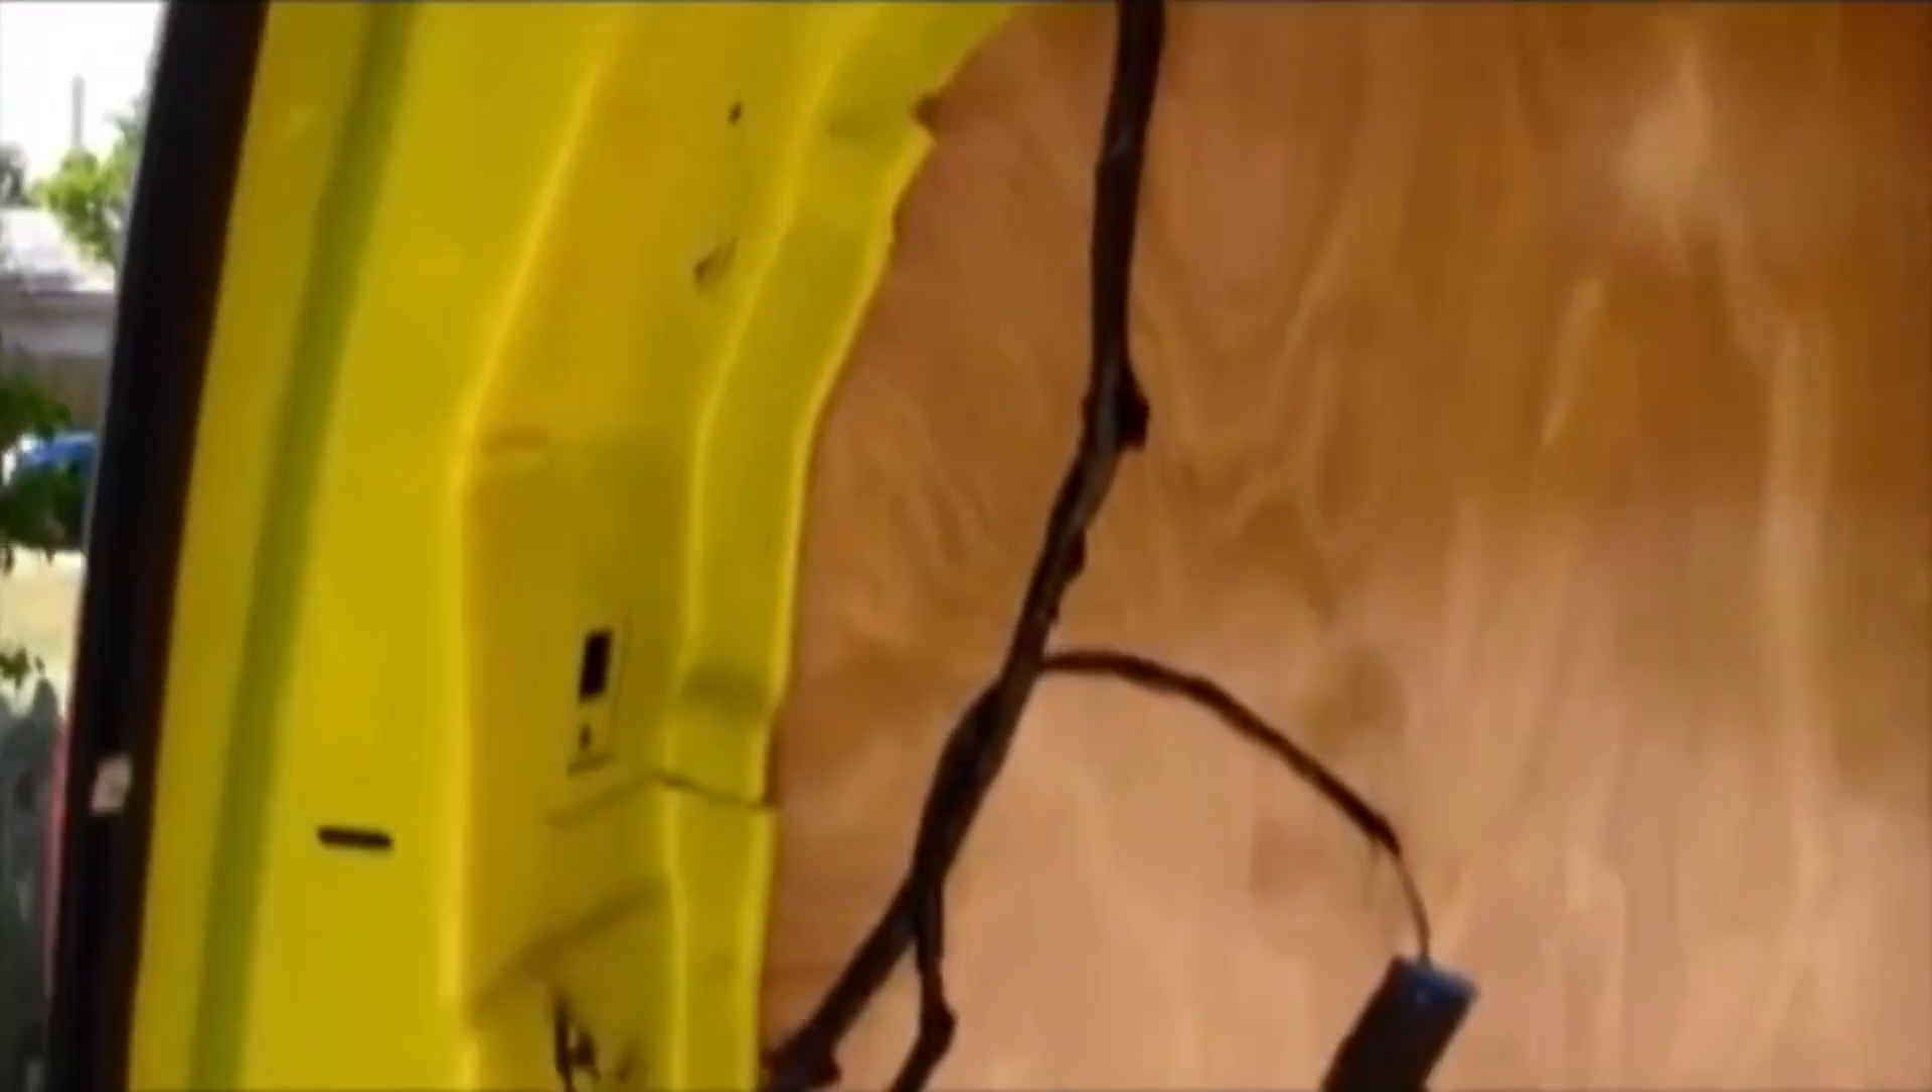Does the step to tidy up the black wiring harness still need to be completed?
Yes.